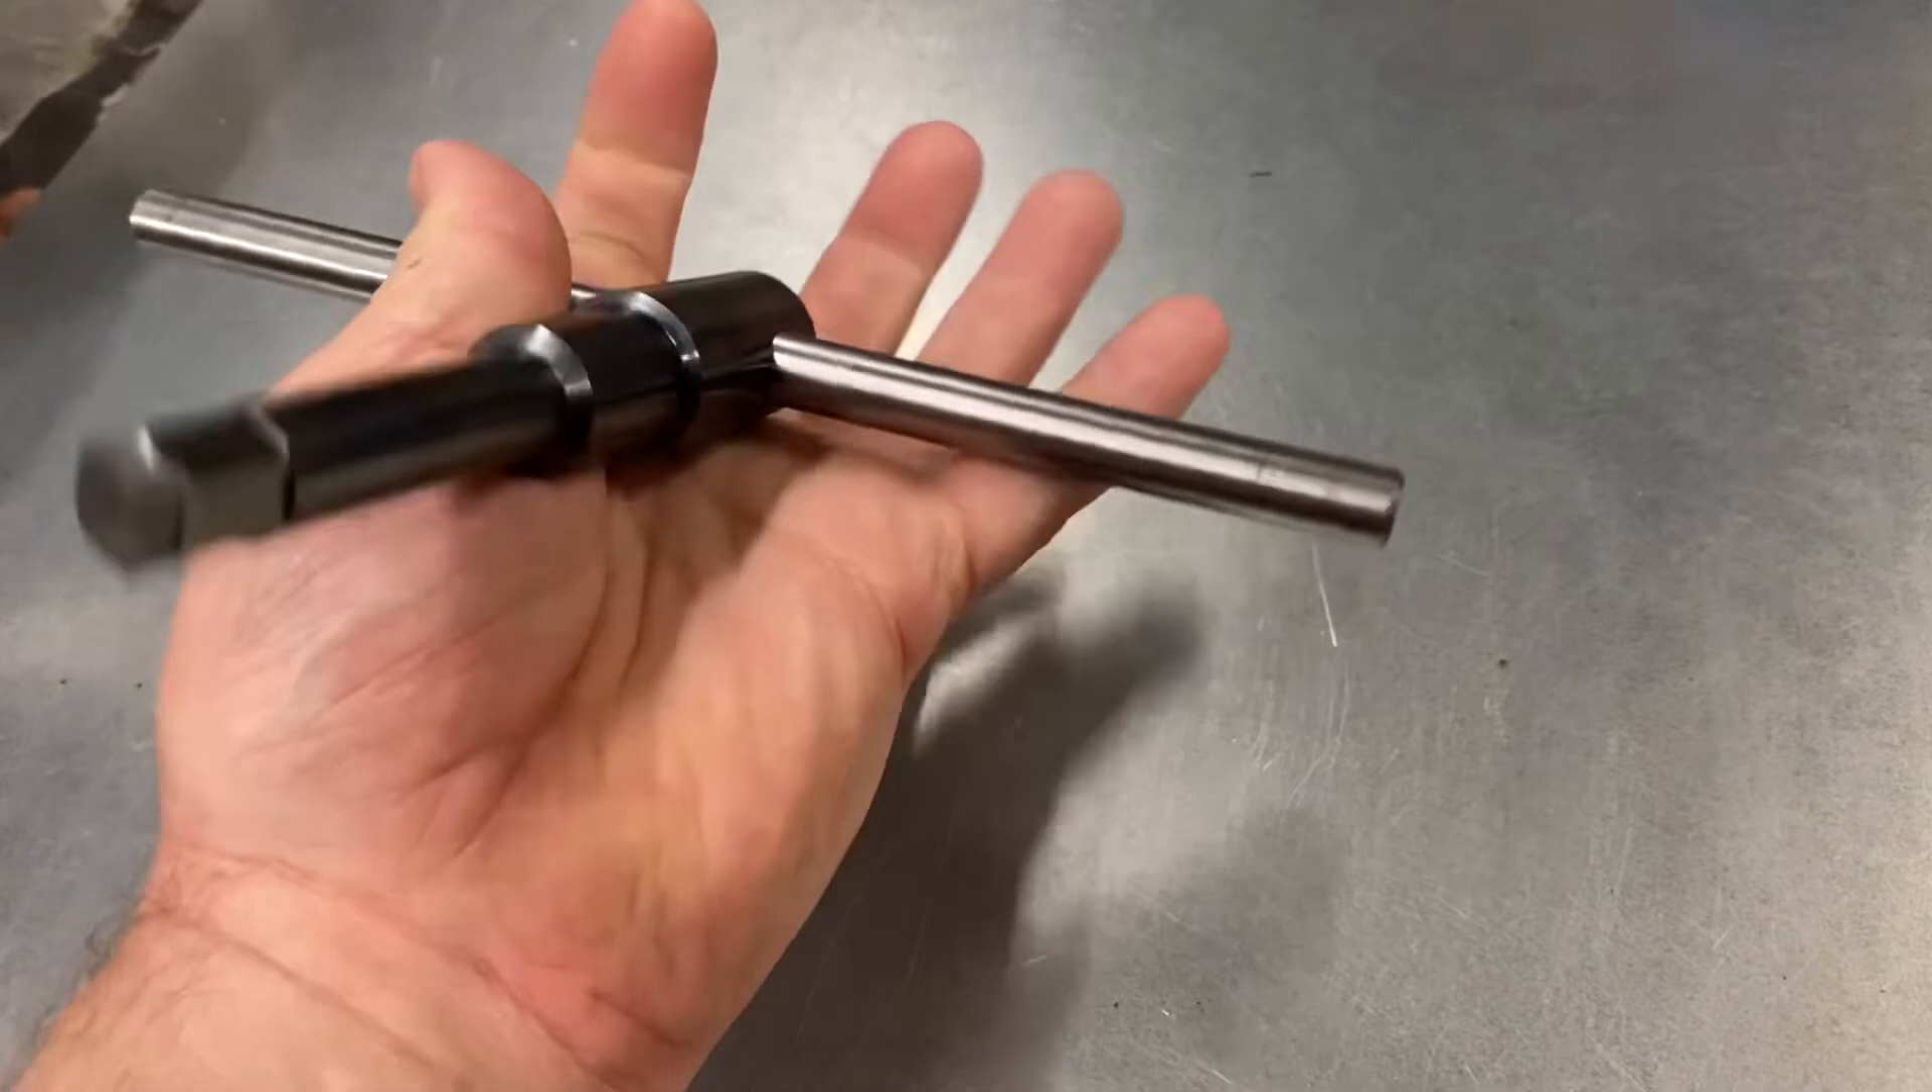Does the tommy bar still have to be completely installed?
No.